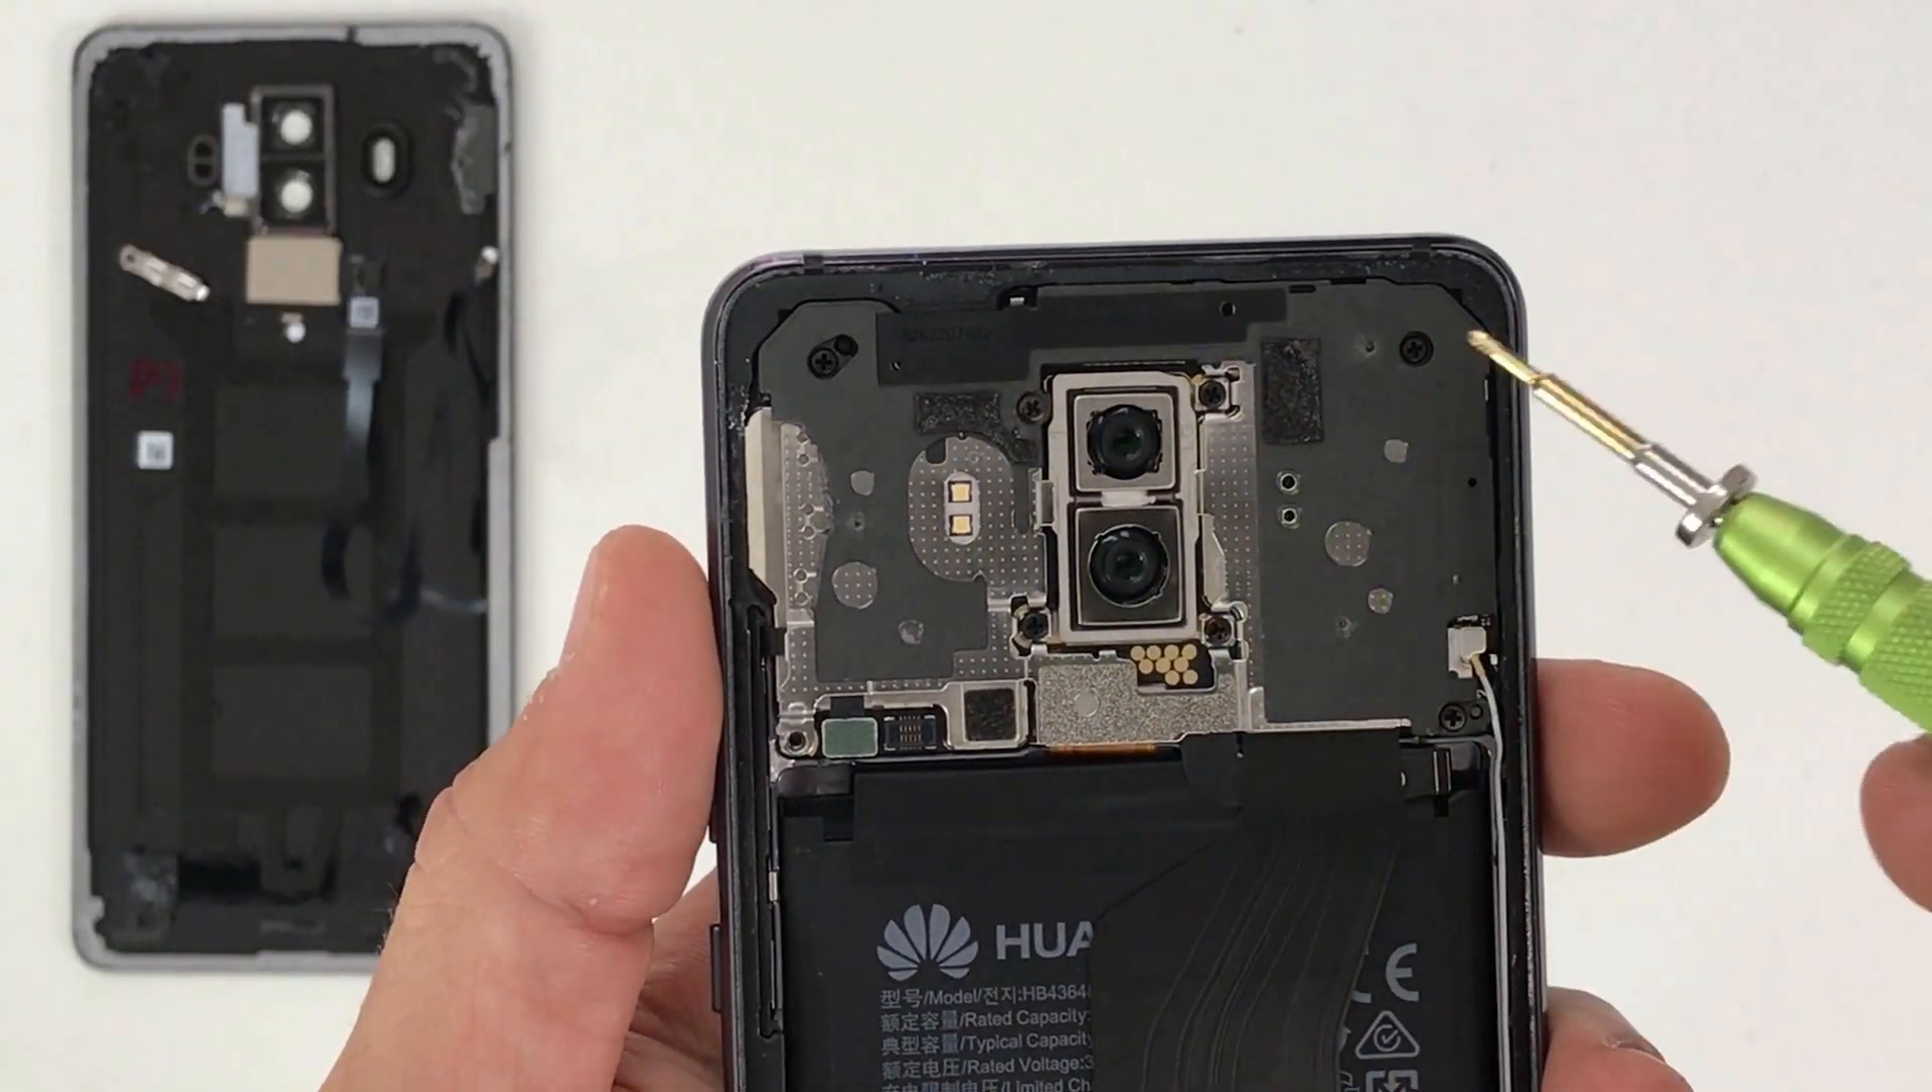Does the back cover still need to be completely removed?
No.